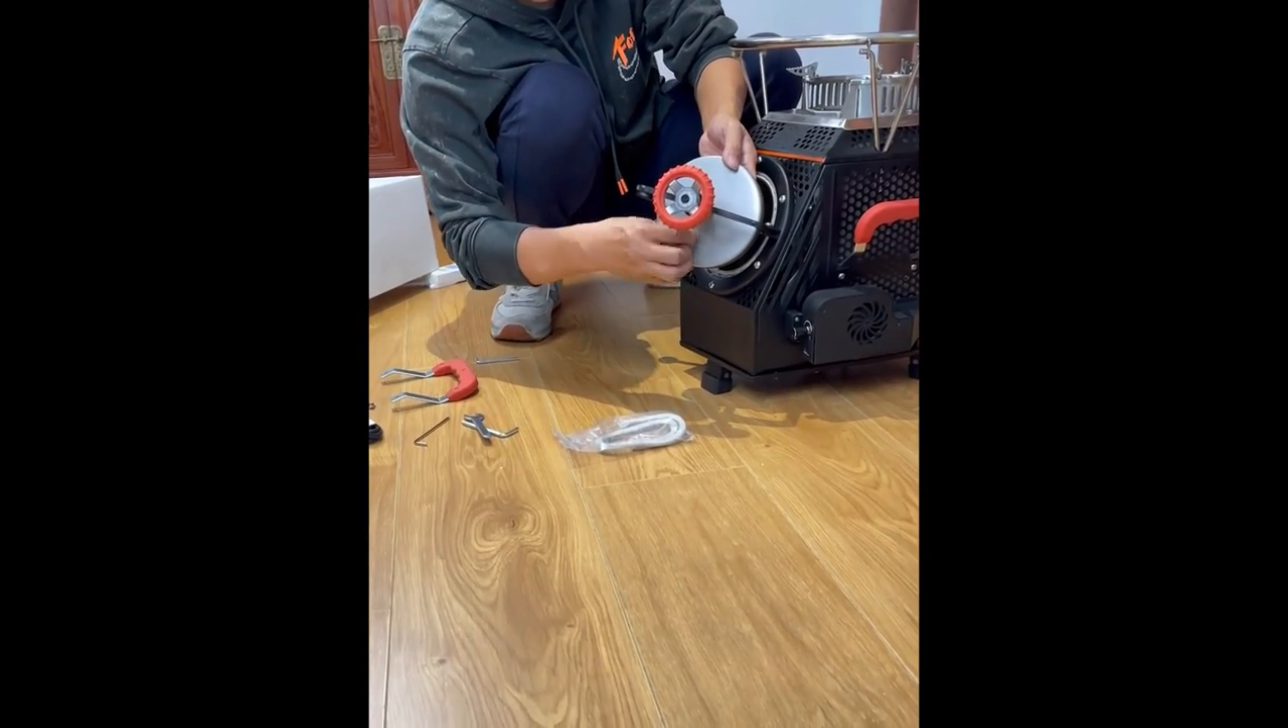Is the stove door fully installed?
No.